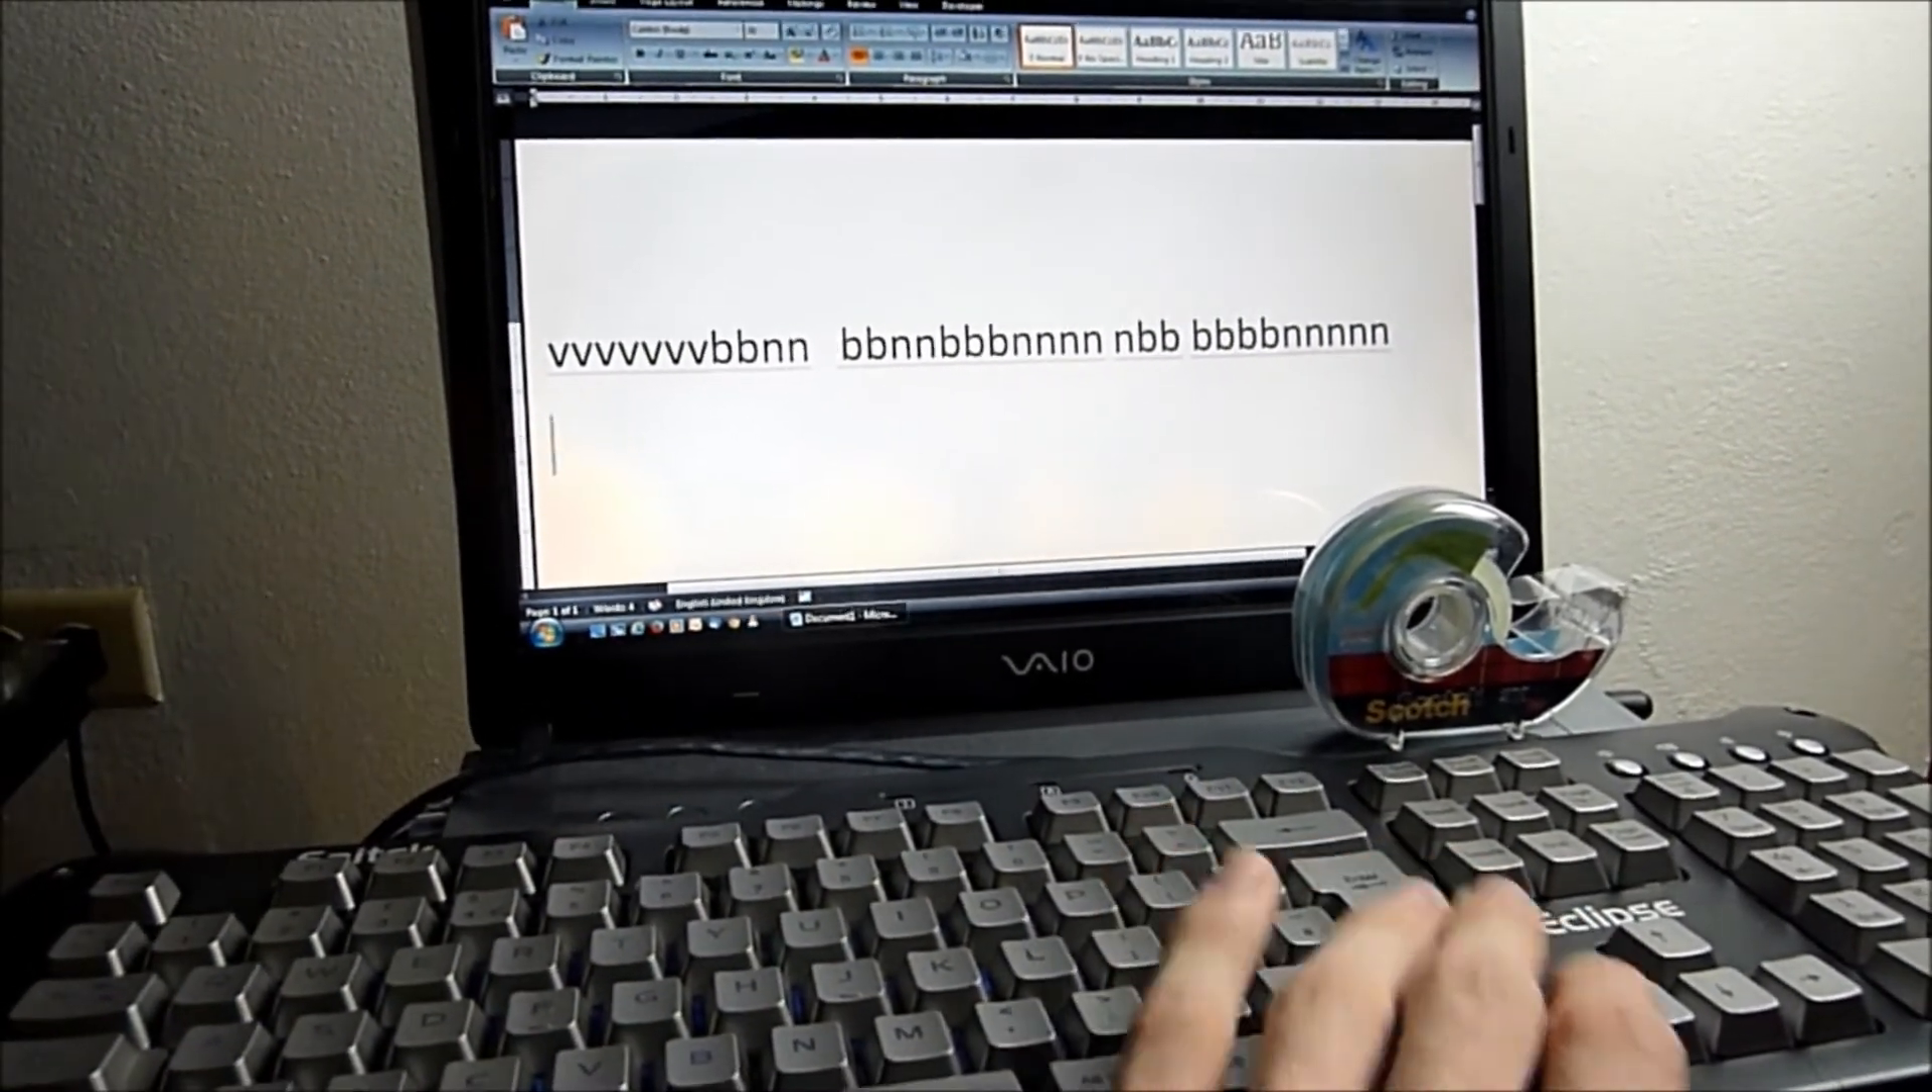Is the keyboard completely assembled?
Yes.